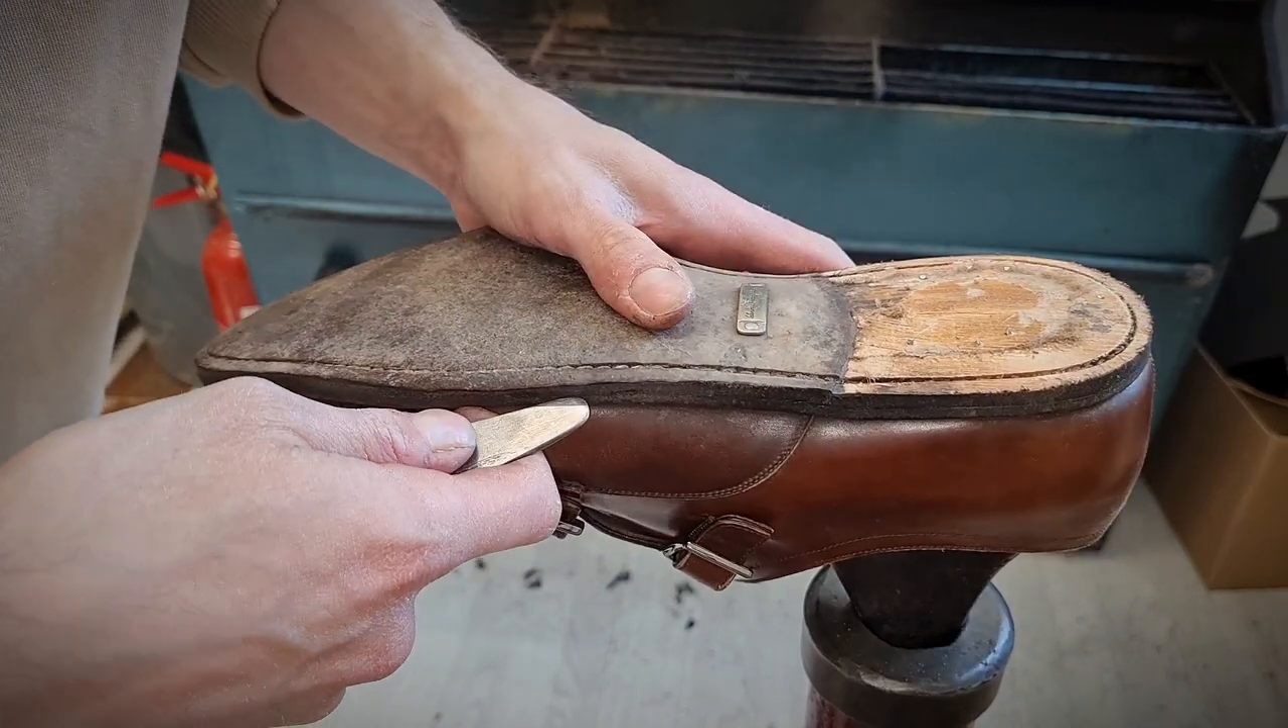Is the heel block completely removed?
Yes.